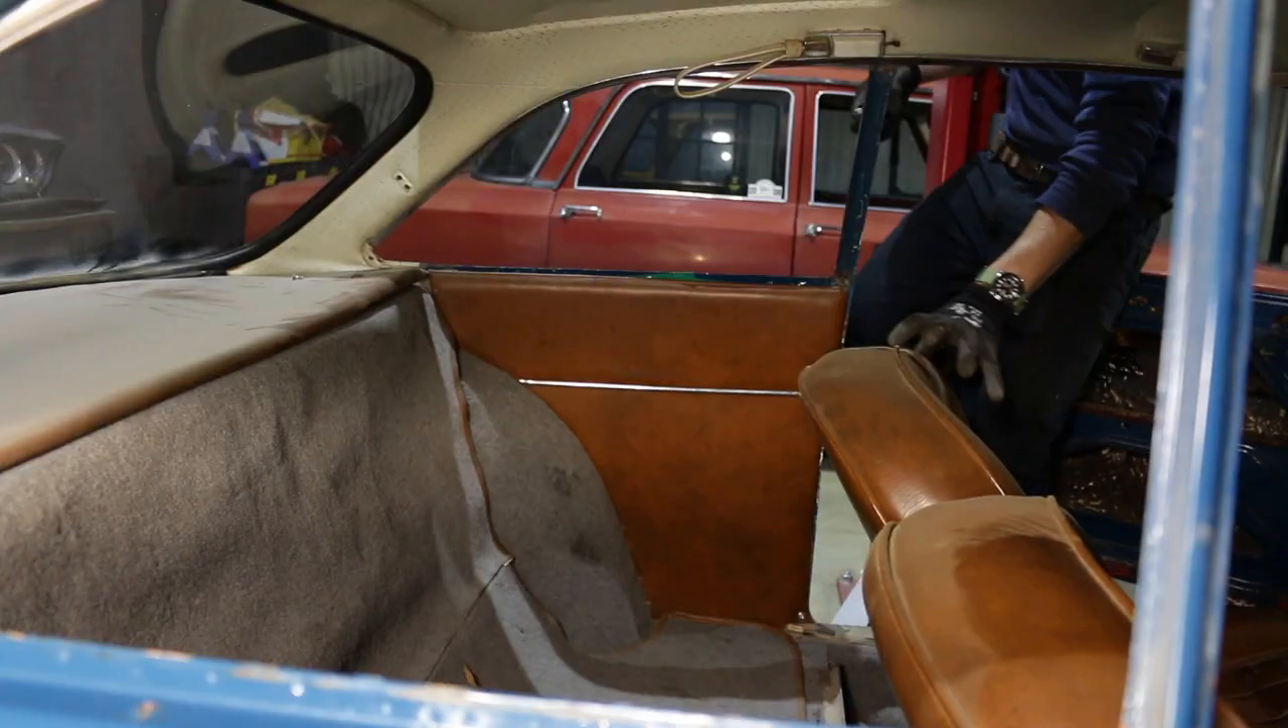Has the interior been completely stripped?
No.